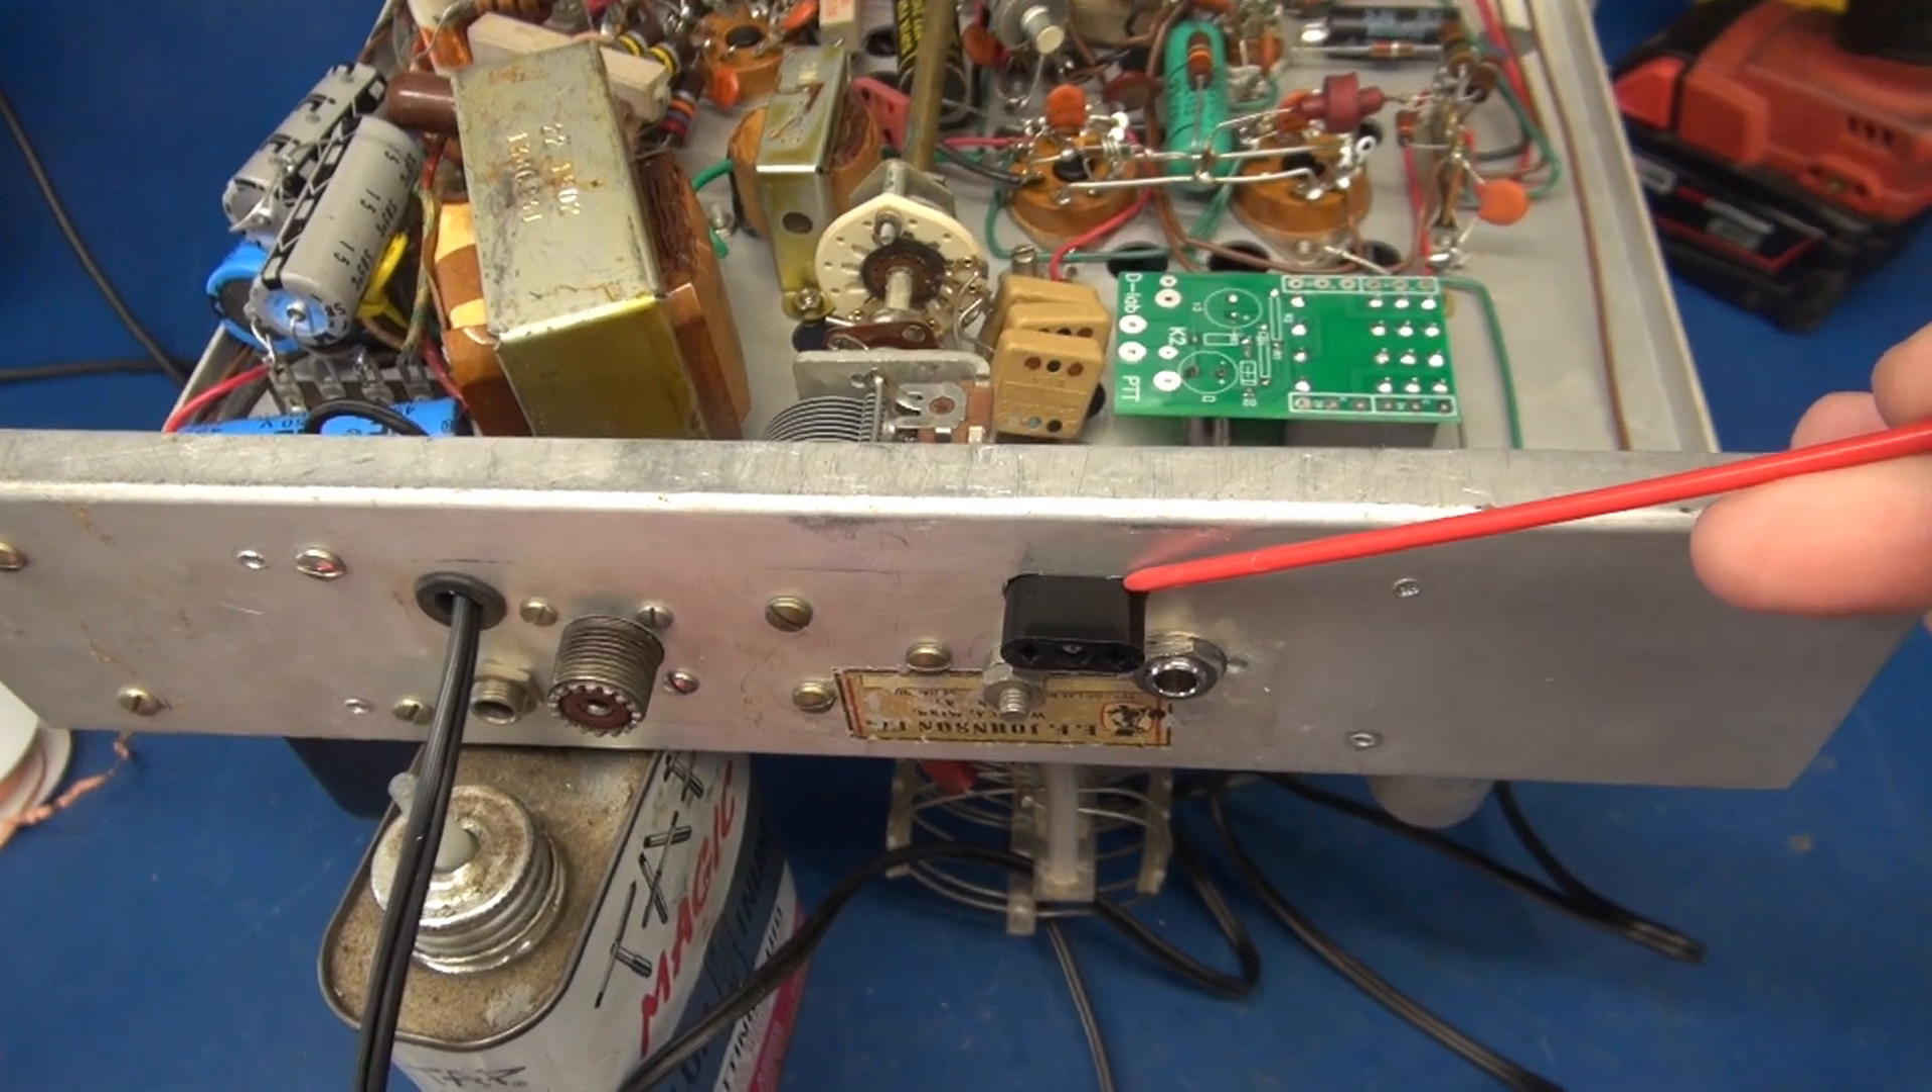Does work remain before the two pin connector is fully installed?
No.